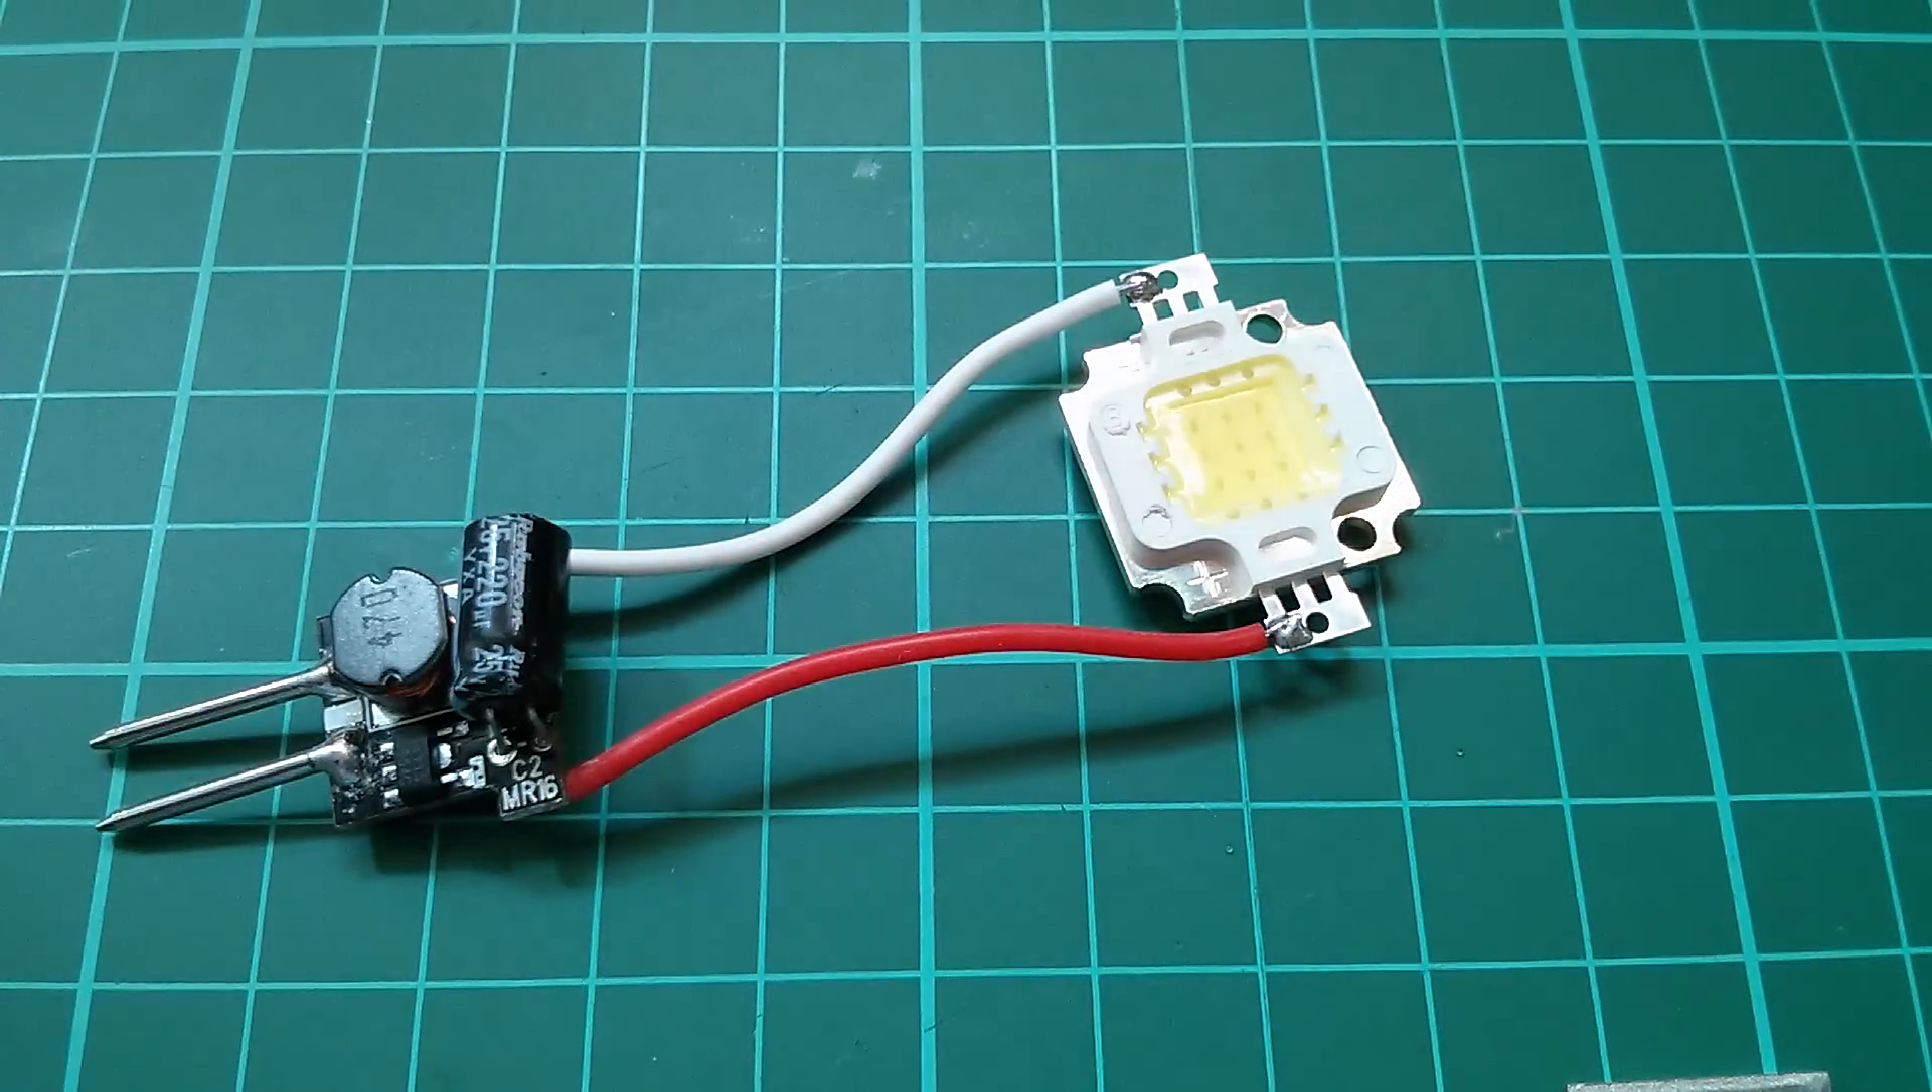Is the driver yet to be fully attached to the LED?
No.